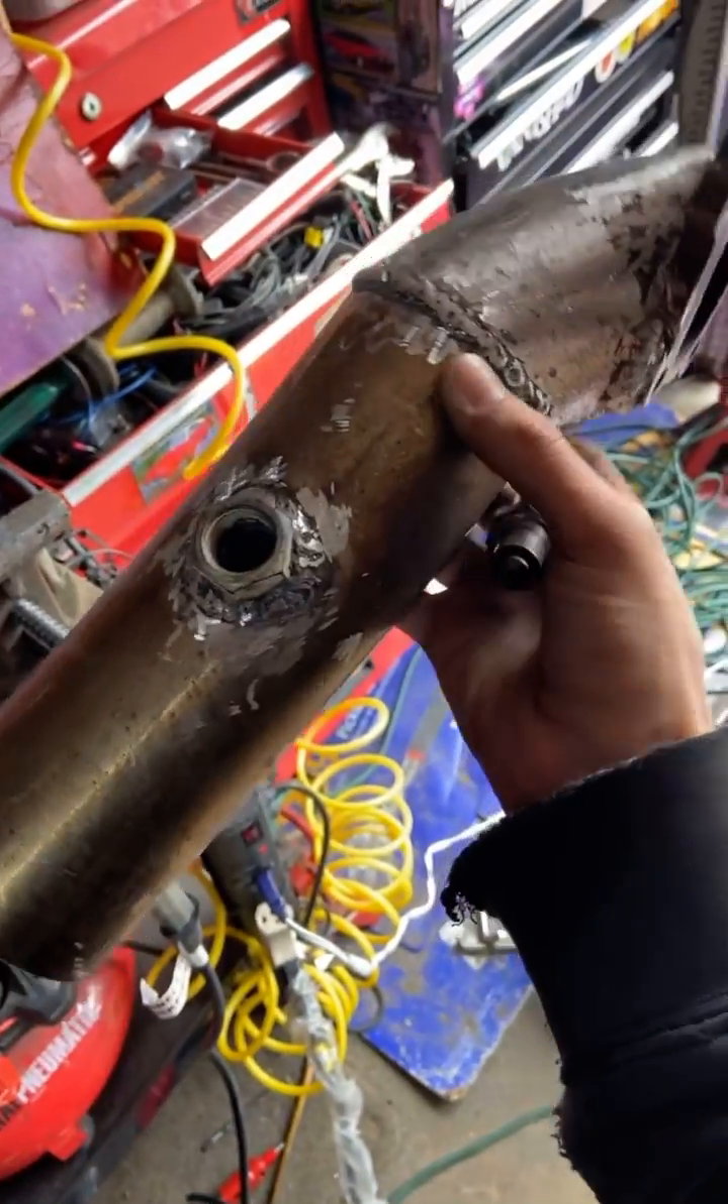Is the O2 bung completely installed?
Yes.